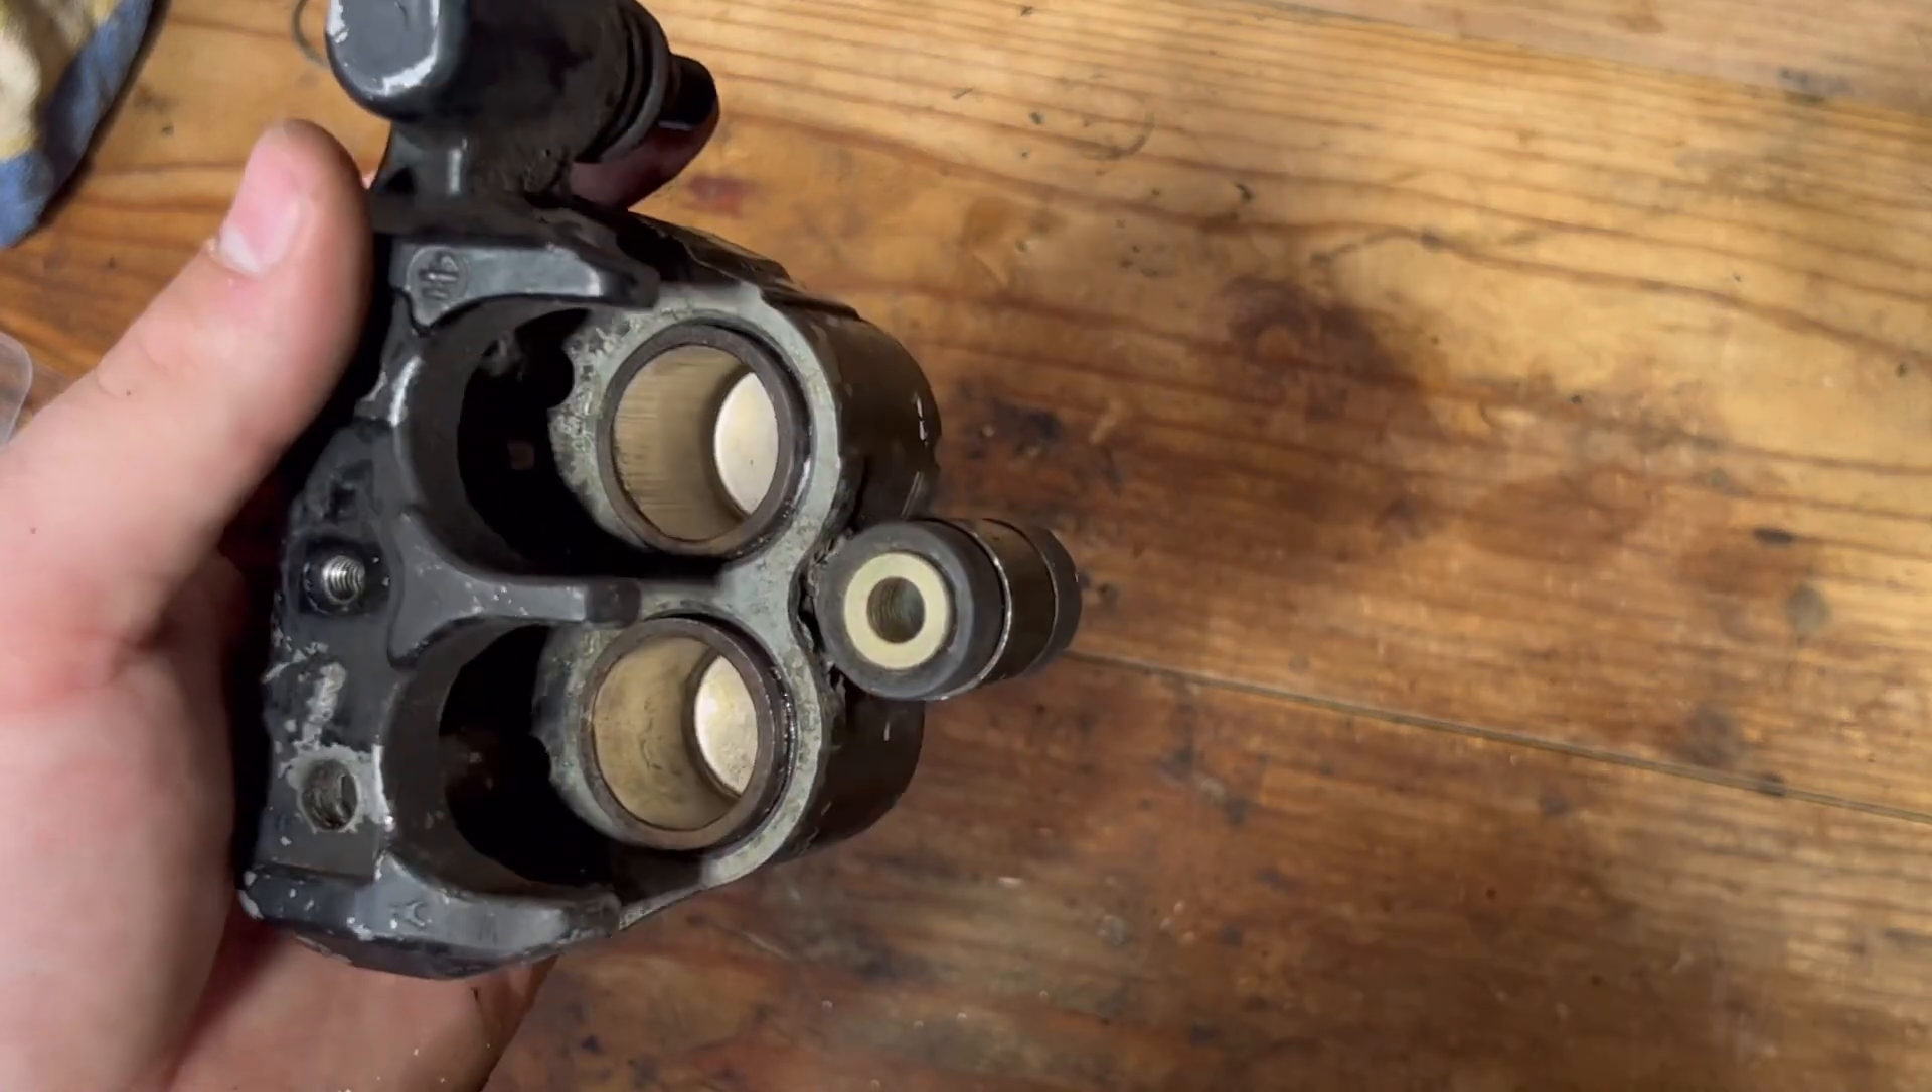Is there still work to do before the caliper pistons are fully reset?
No.